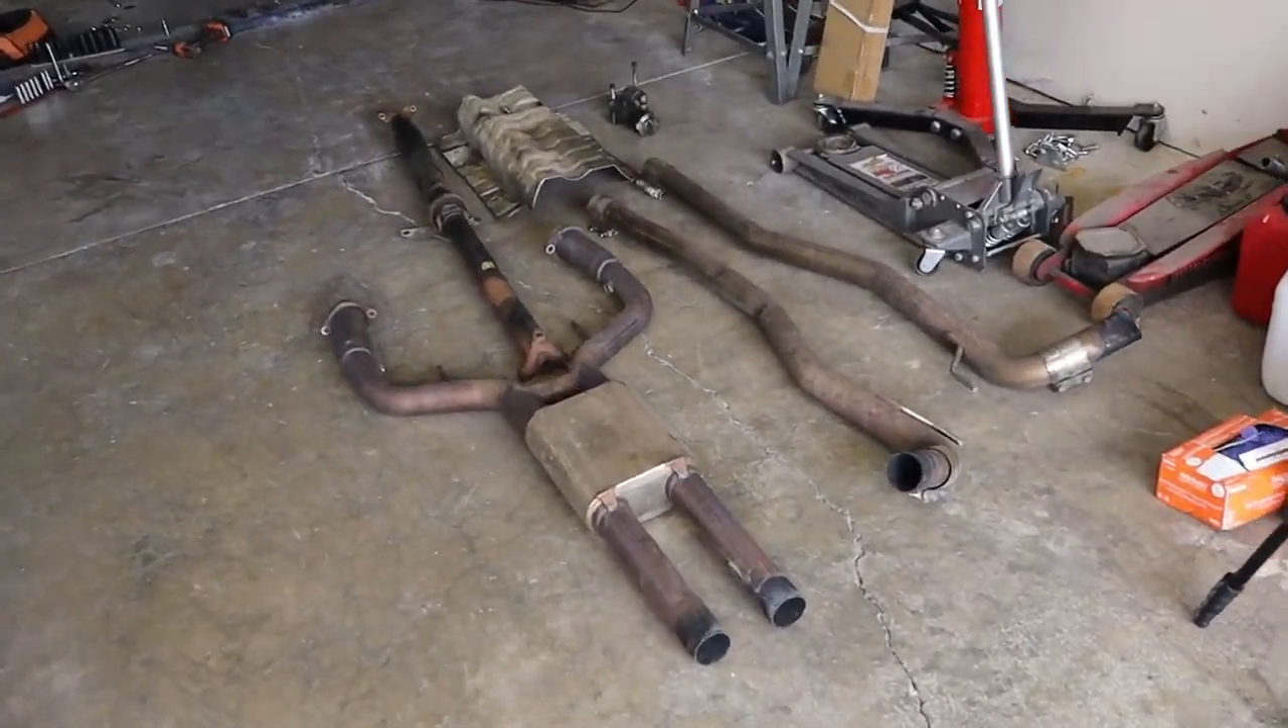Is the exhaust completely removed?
Yes.